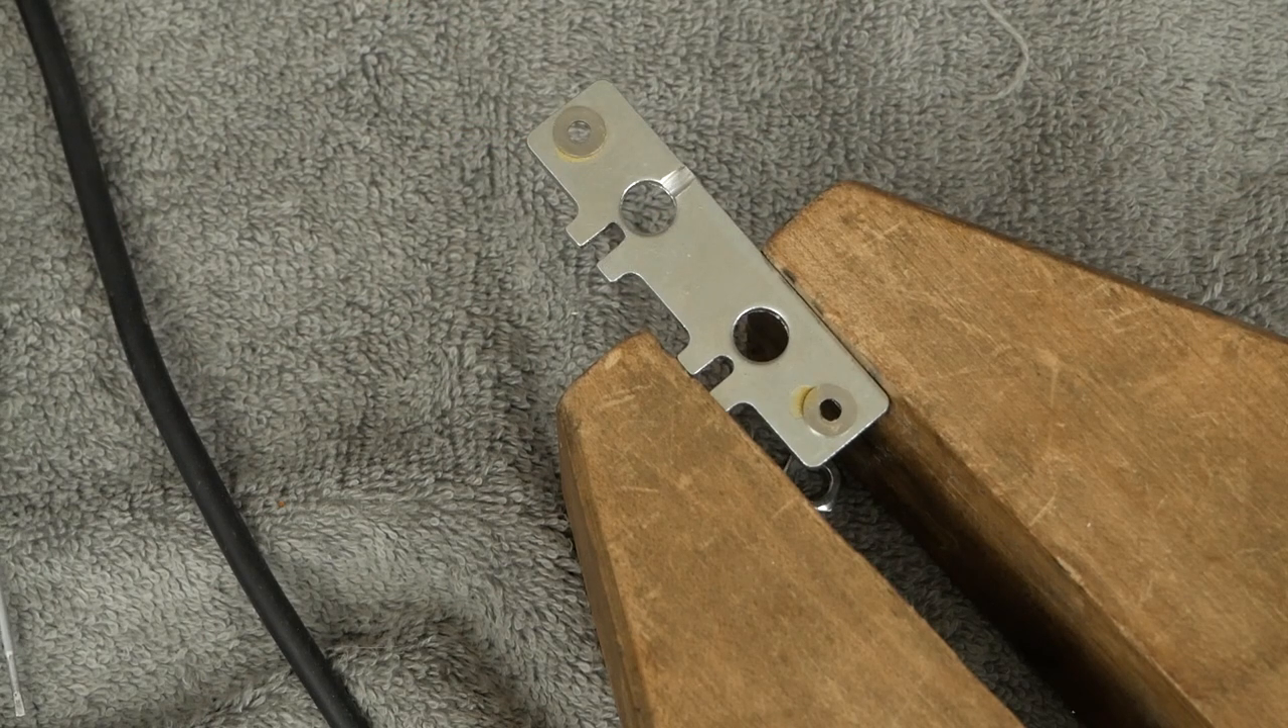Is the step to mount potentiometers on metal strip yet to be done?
Yes.